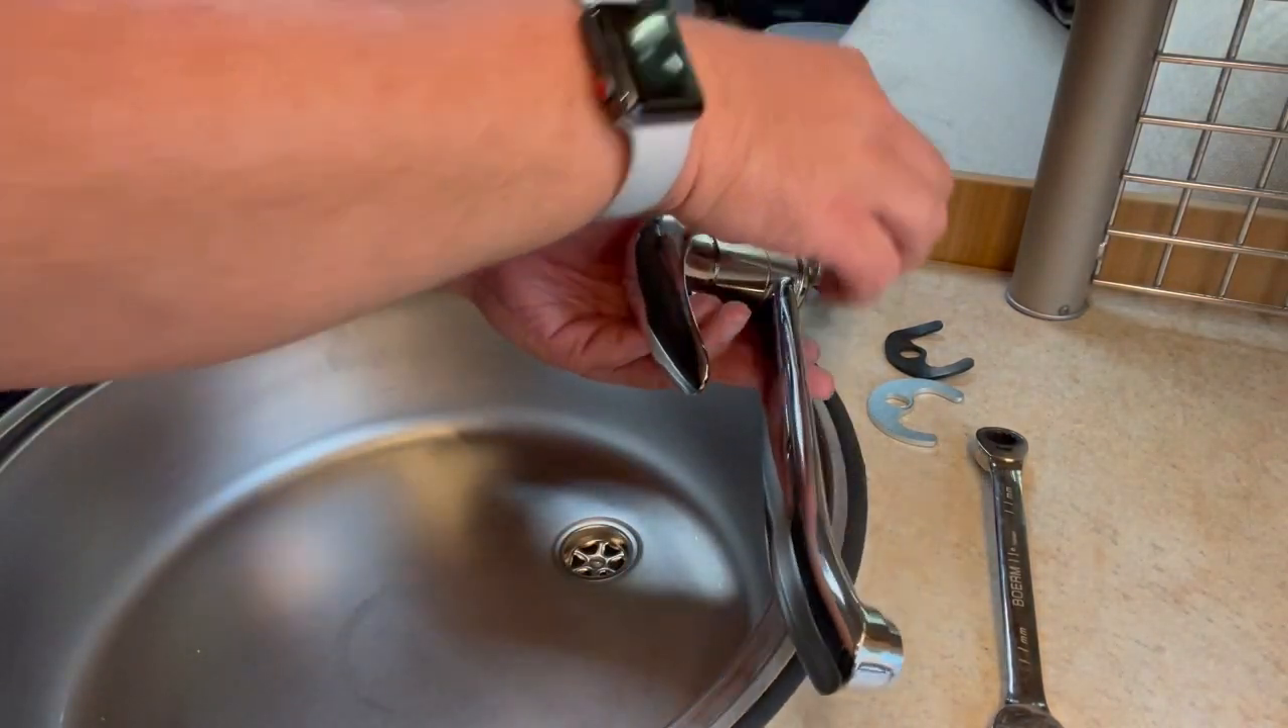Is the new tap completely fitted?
No.